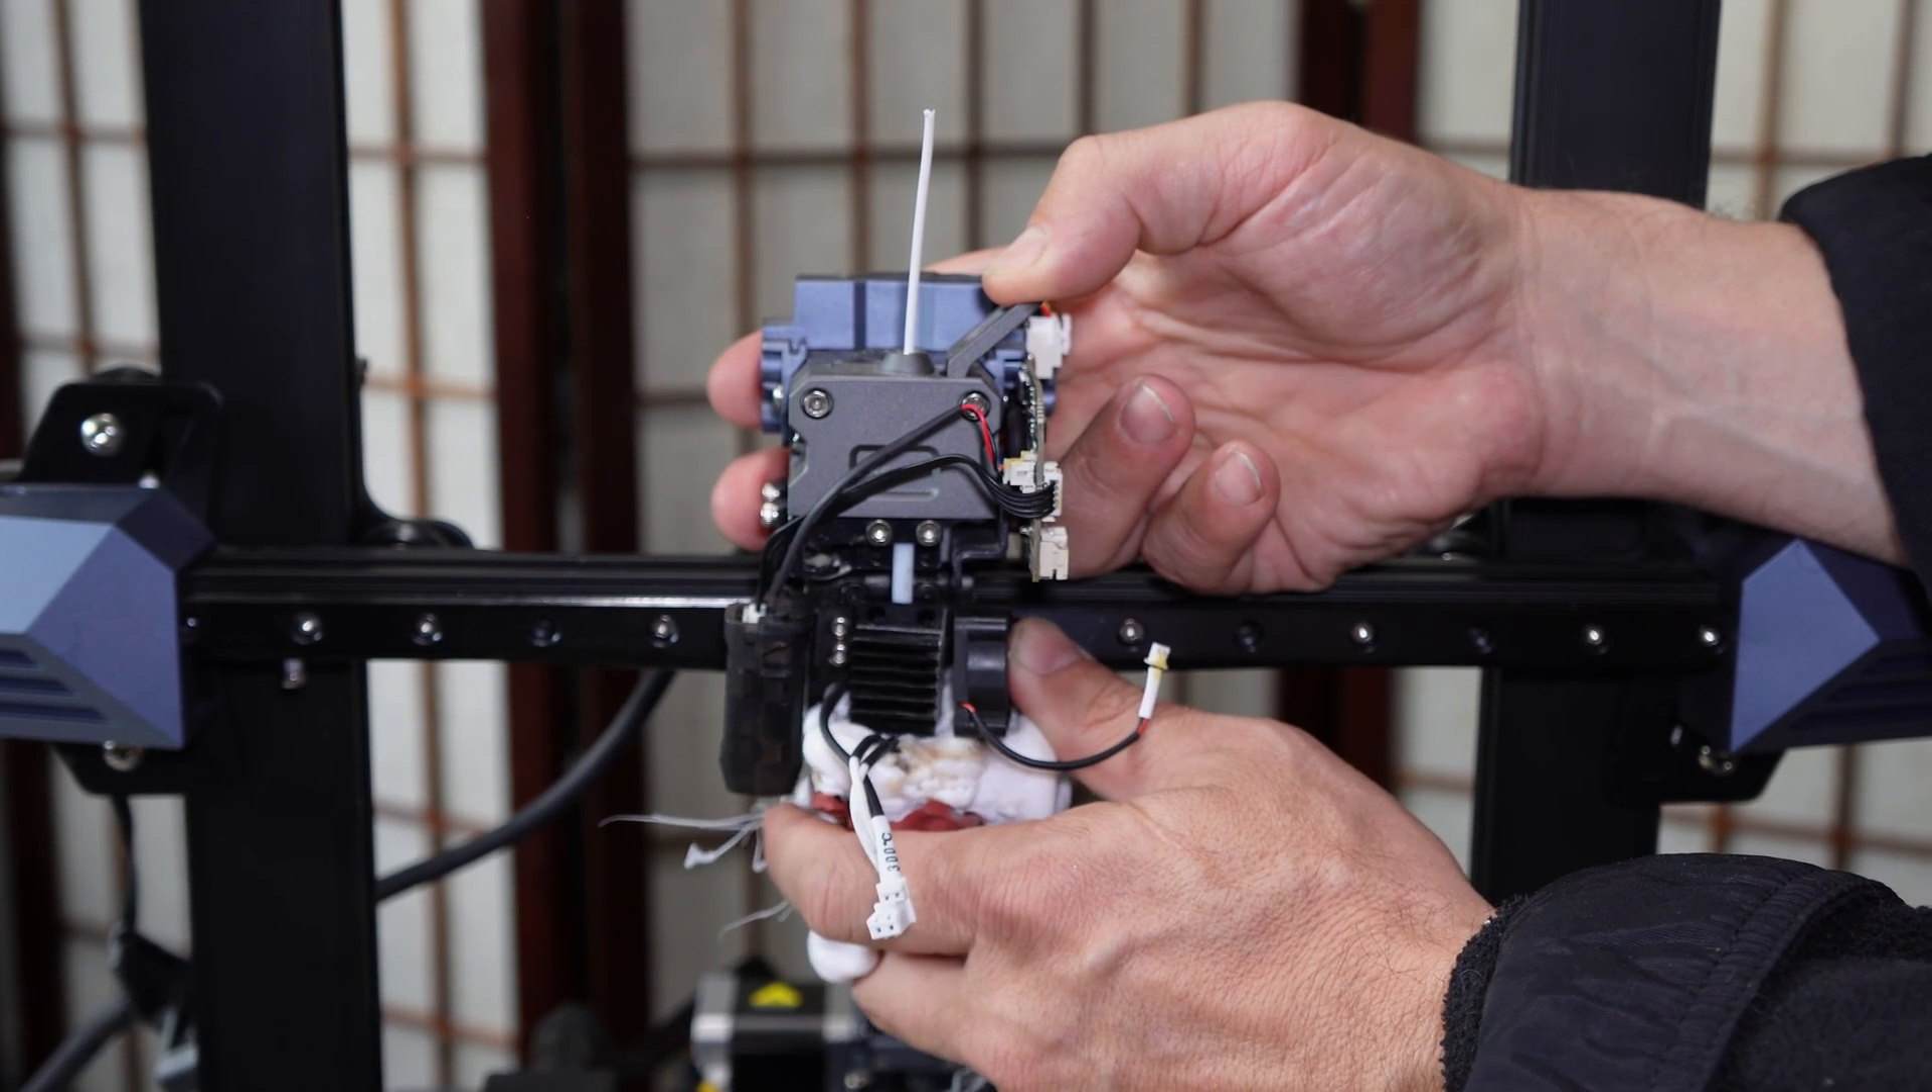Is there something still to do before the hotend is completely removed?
Yes.